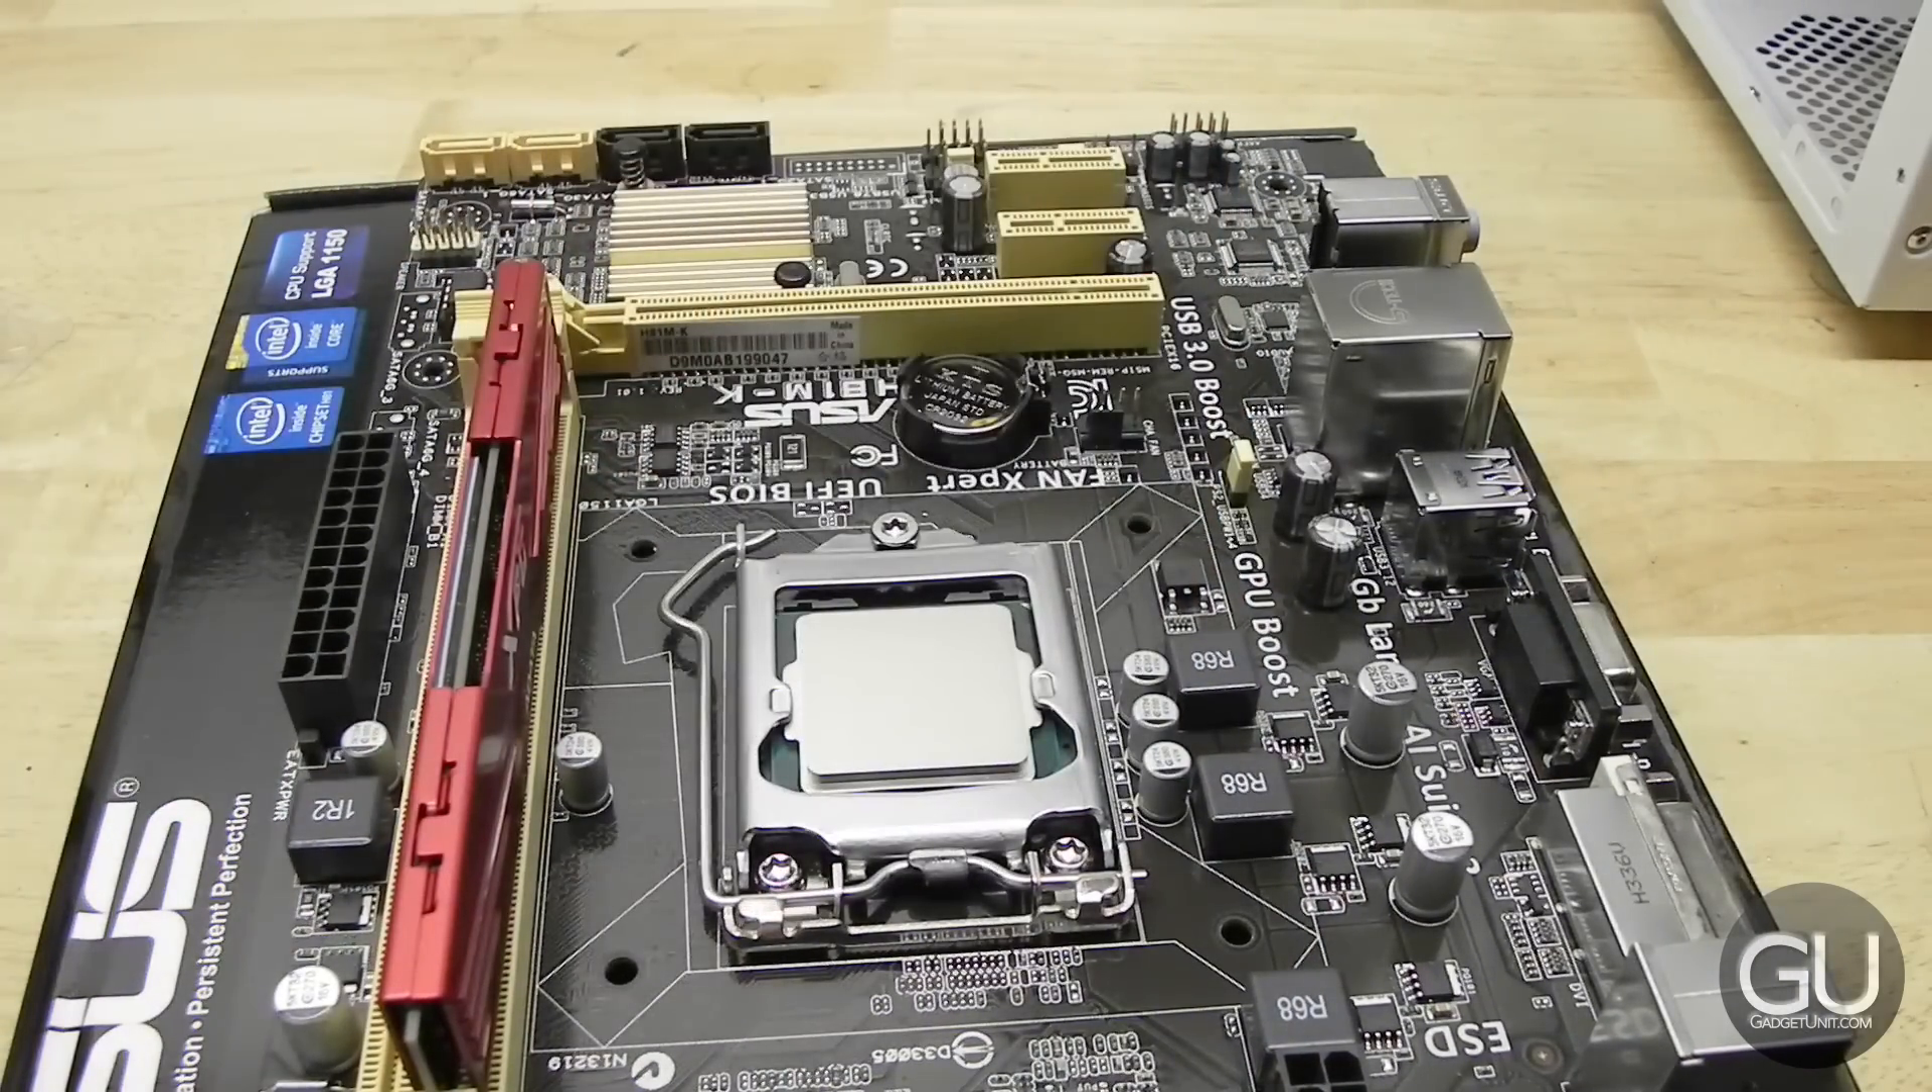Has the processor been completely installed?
Yes.